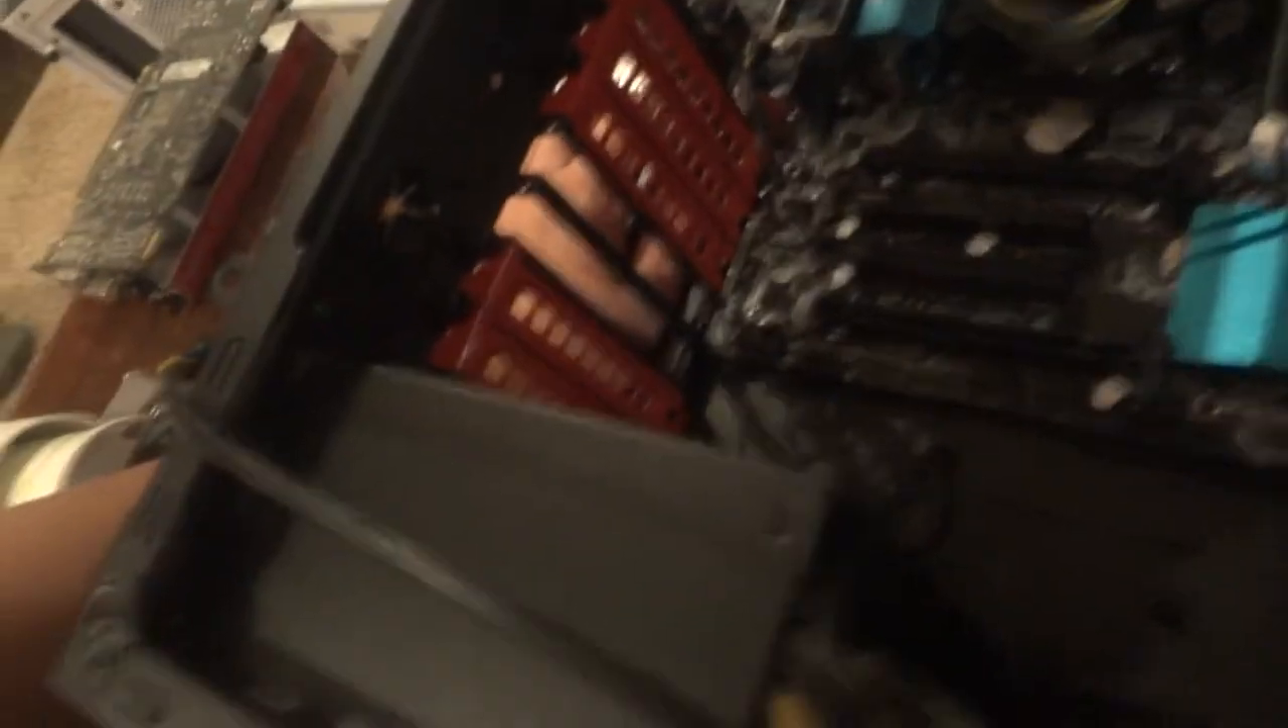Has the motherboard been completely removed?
No.